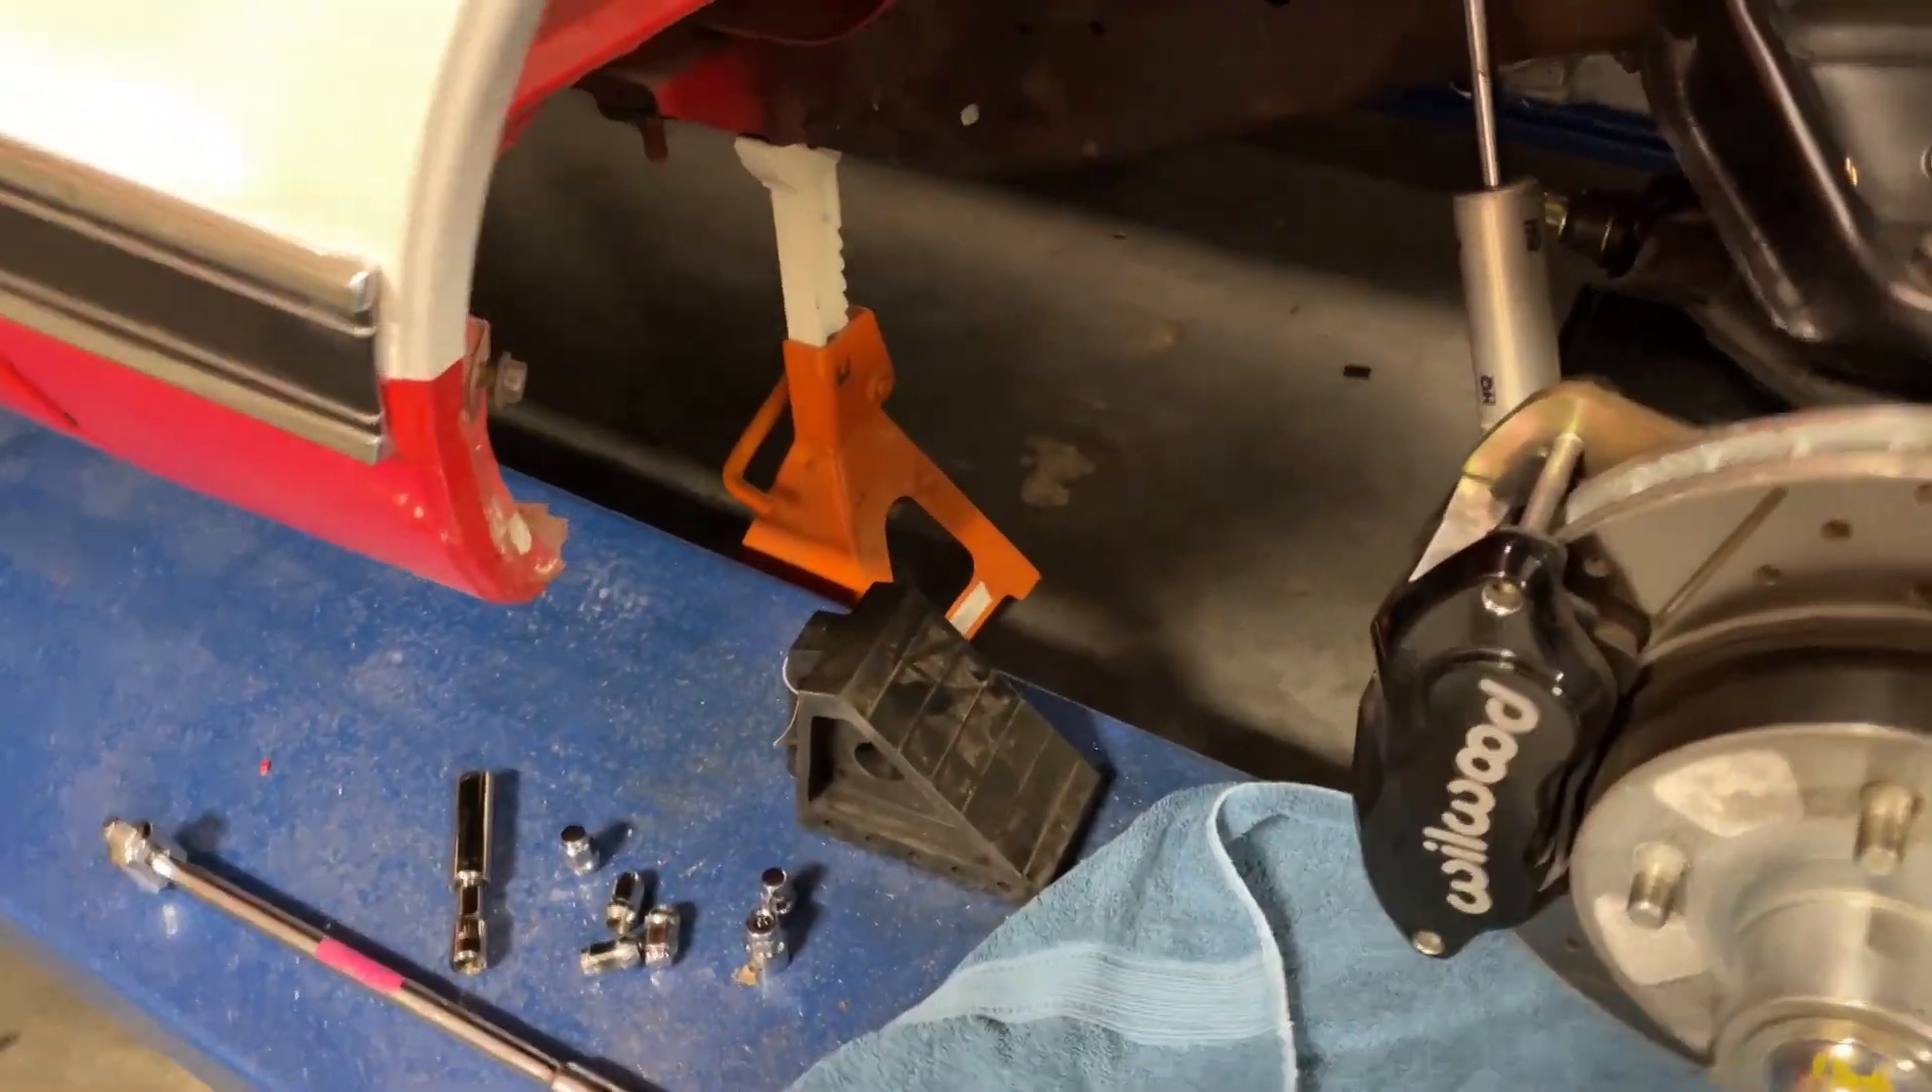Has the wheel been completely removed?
Yes.